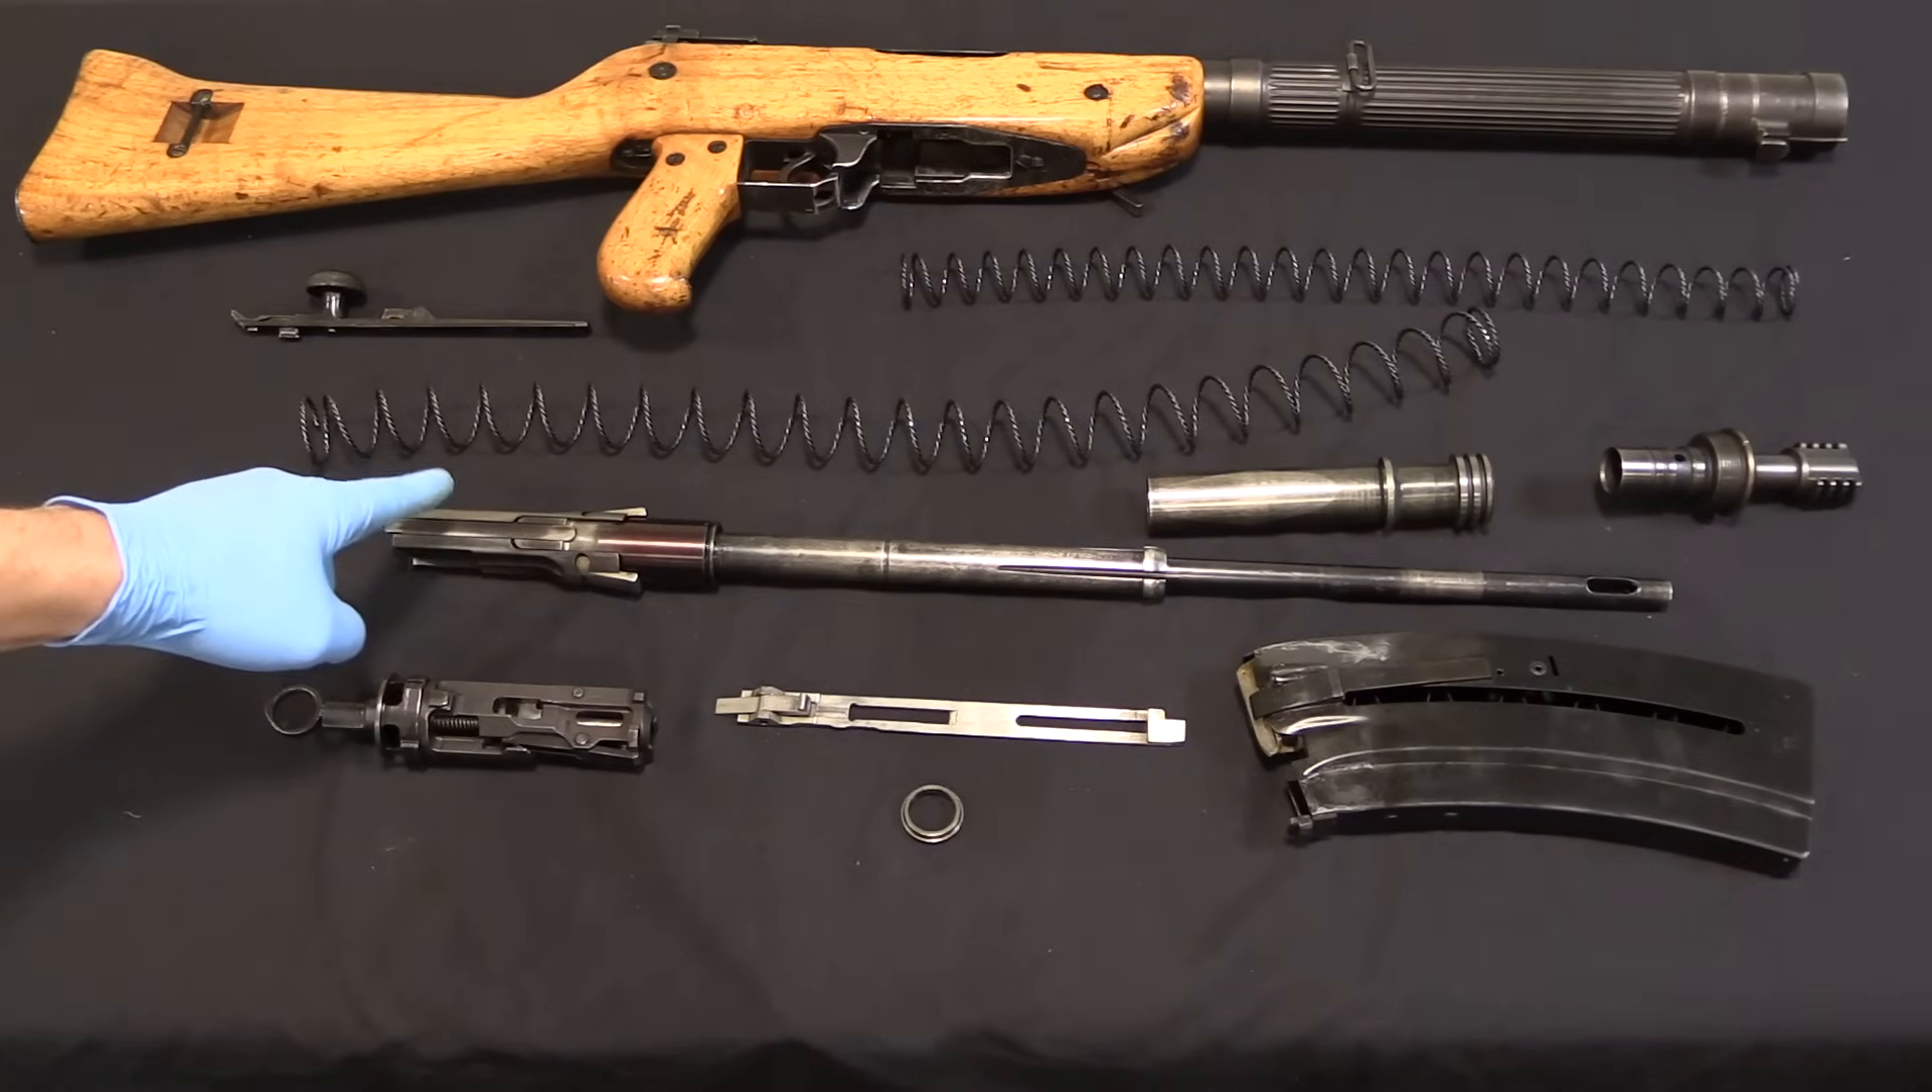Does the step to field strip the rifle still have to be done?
No.